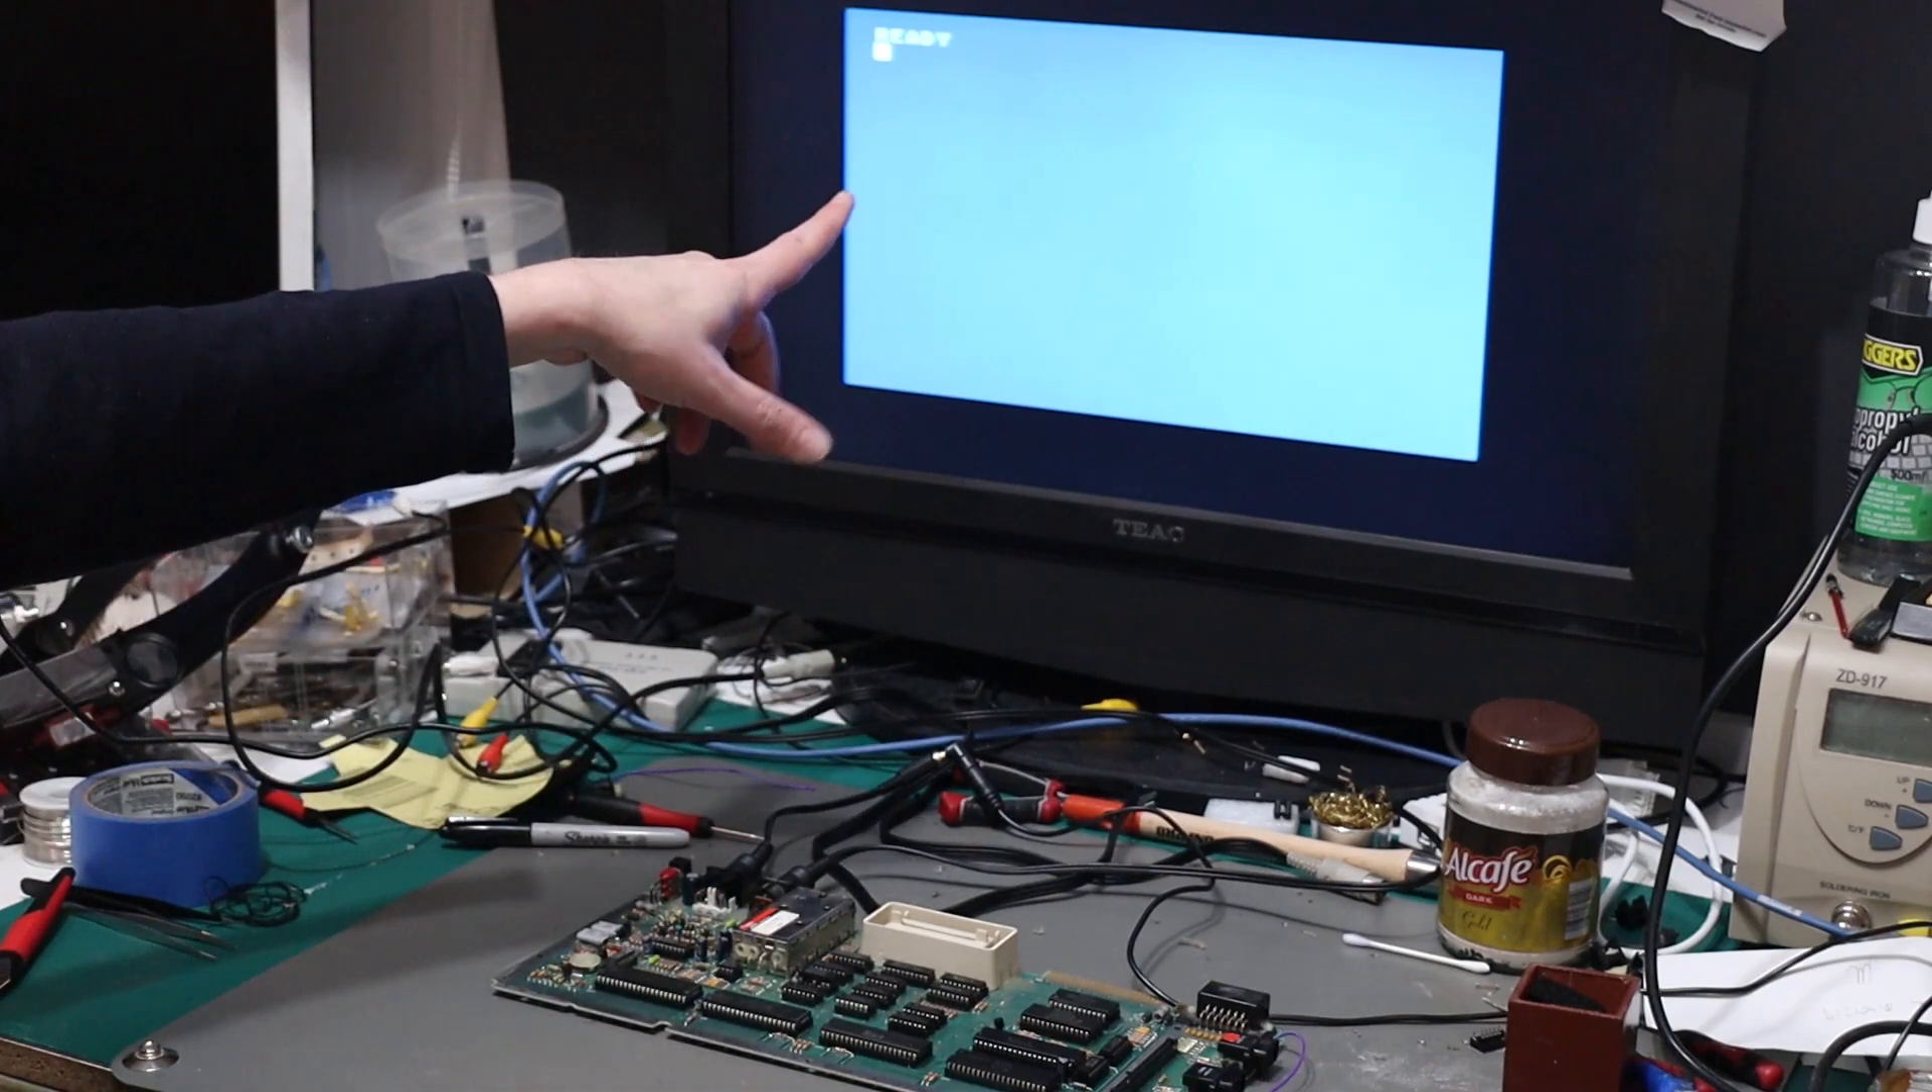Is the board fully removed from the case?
Yes.